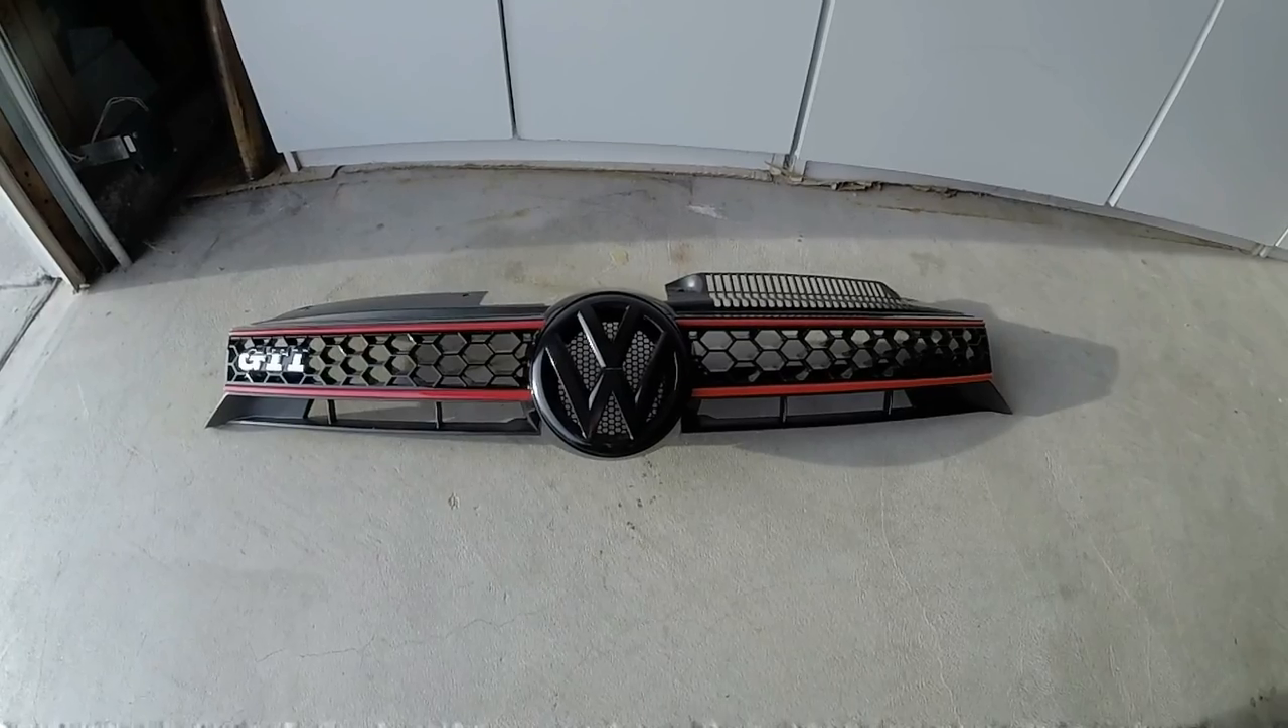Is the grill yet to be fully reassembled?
No.